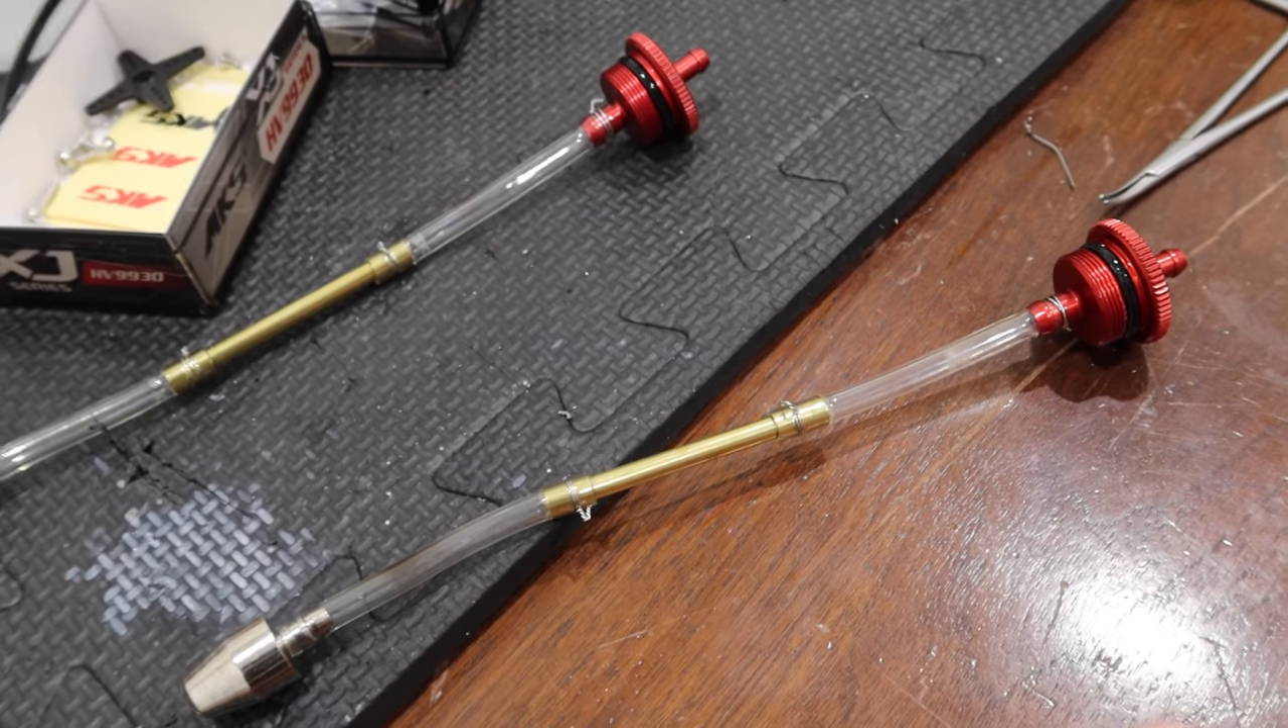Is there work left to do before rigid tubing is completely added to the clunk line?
No.